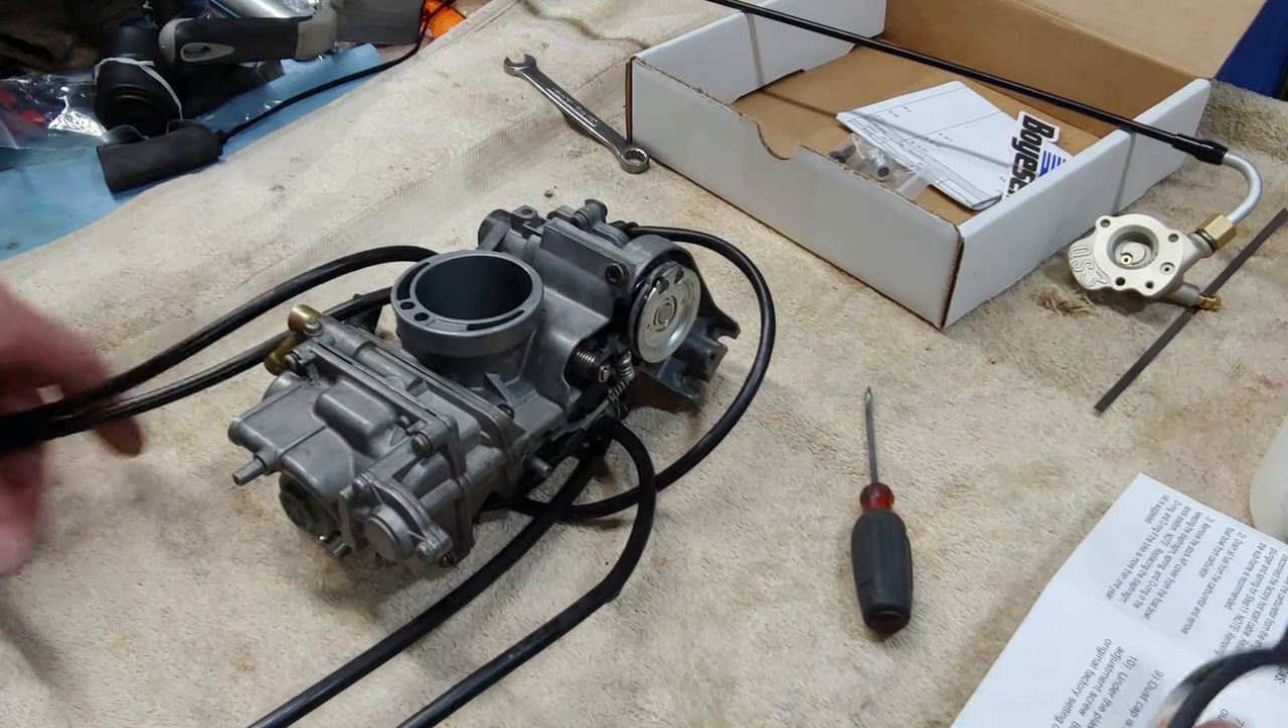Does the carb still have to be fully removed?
No.